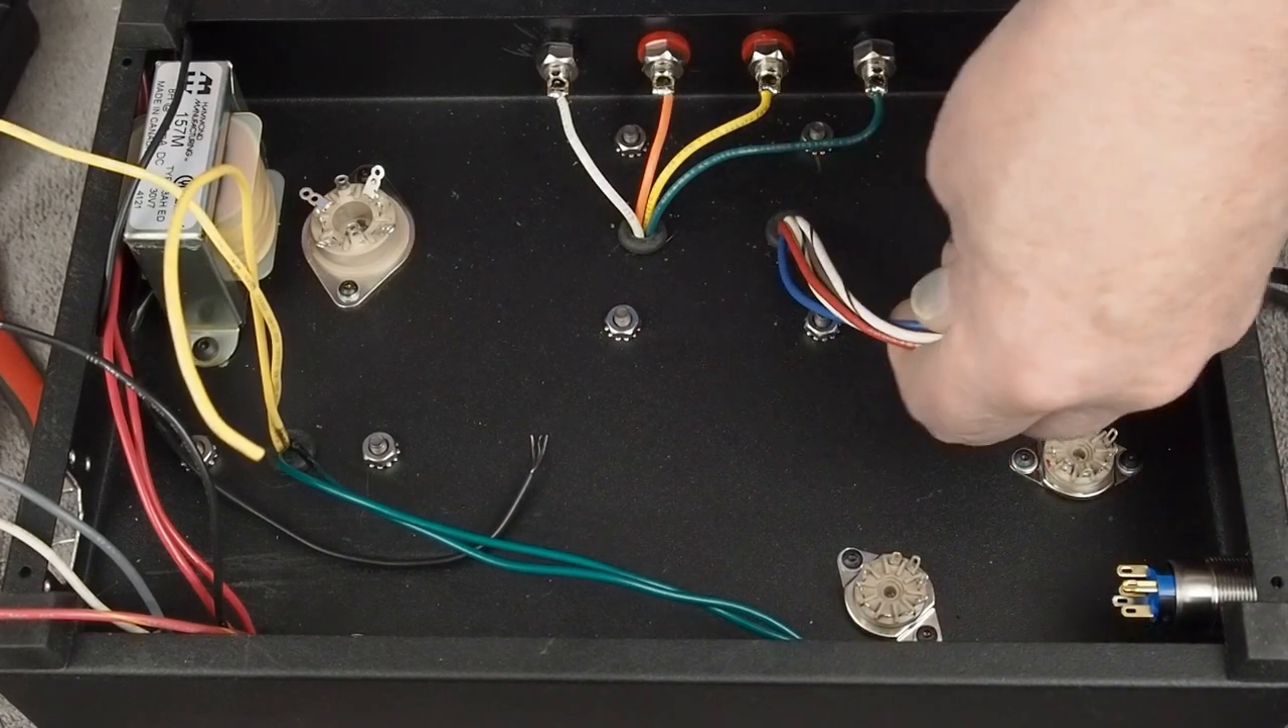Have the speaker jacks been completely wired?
Yes.